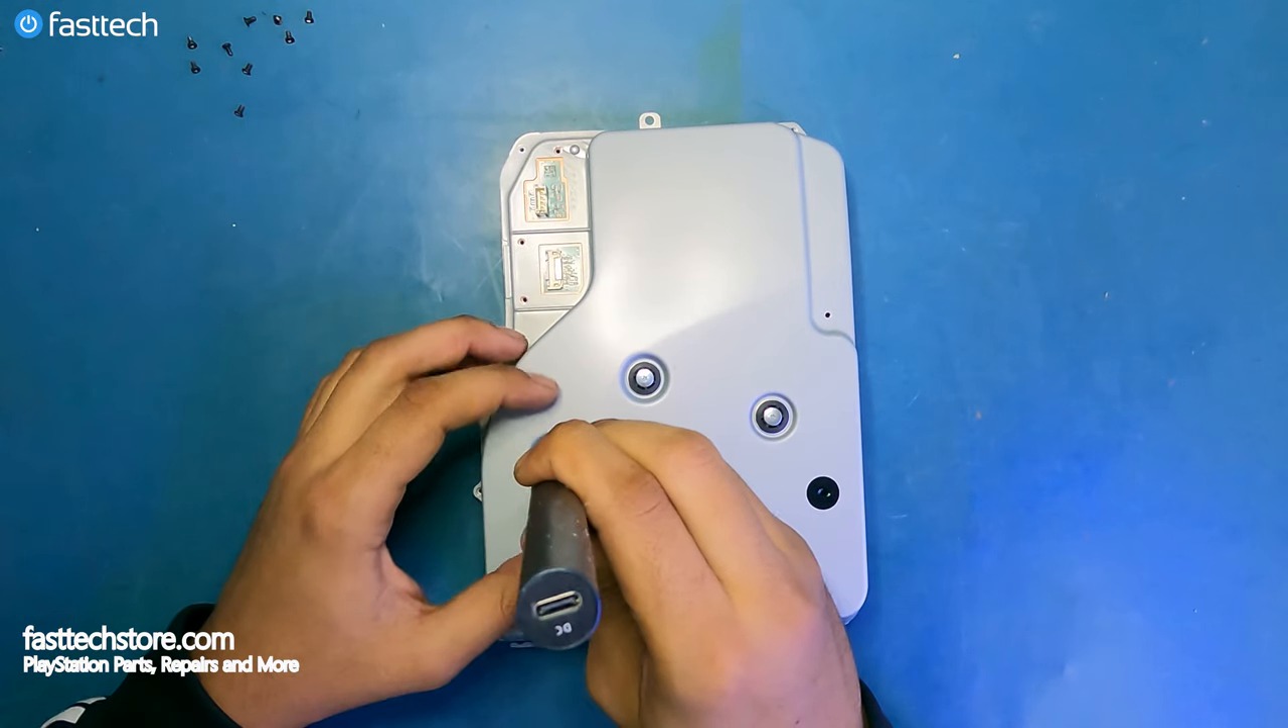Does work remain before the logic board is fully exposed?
Yes.